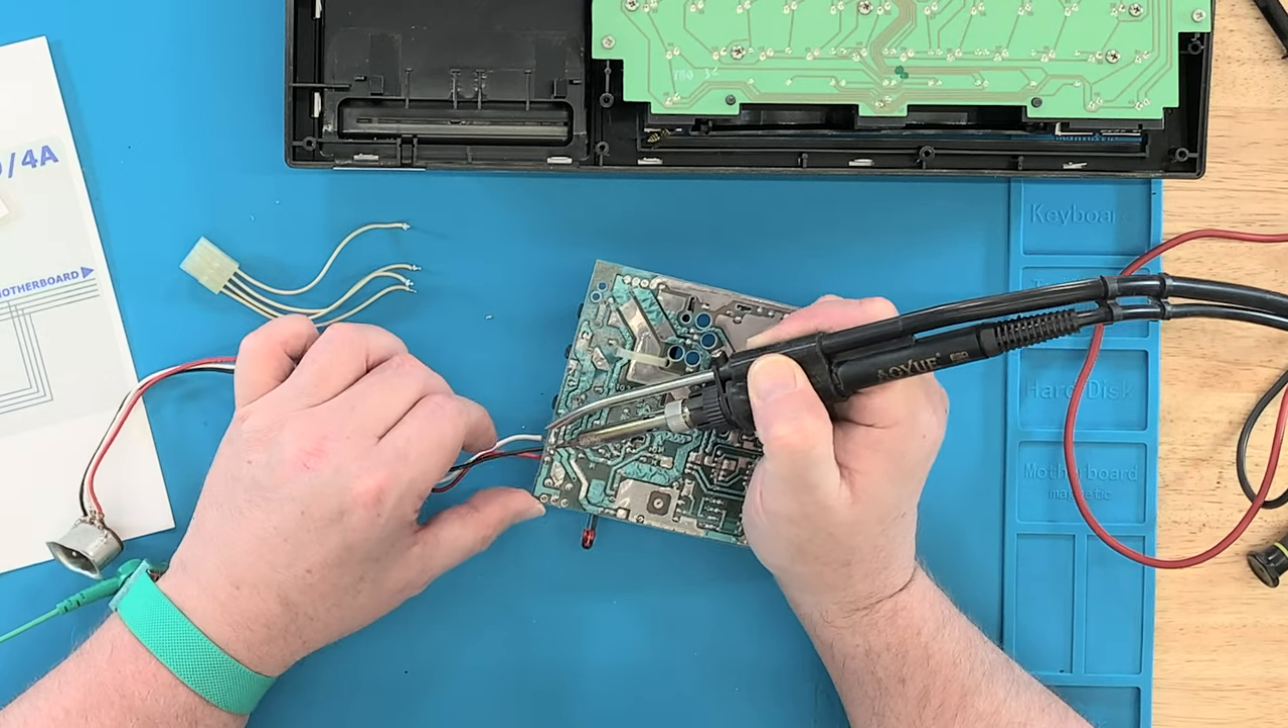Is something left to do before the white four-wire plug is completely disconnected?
No.